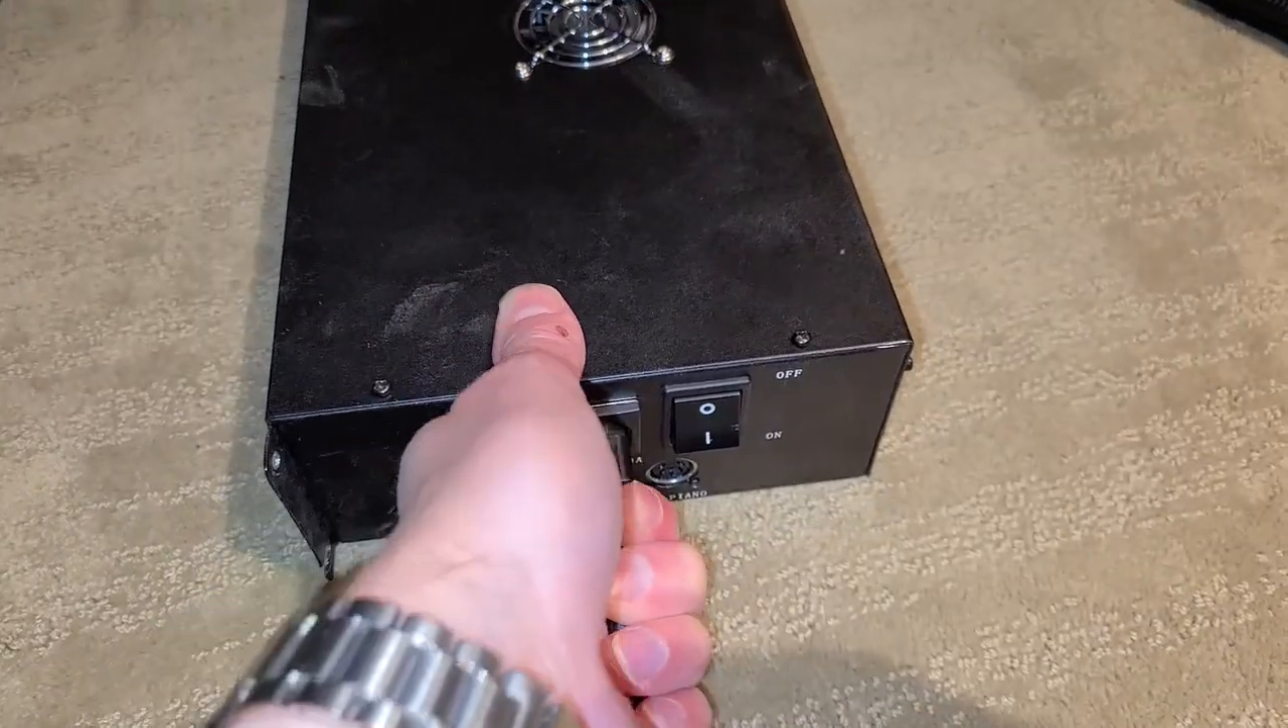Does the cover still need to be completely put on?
No.